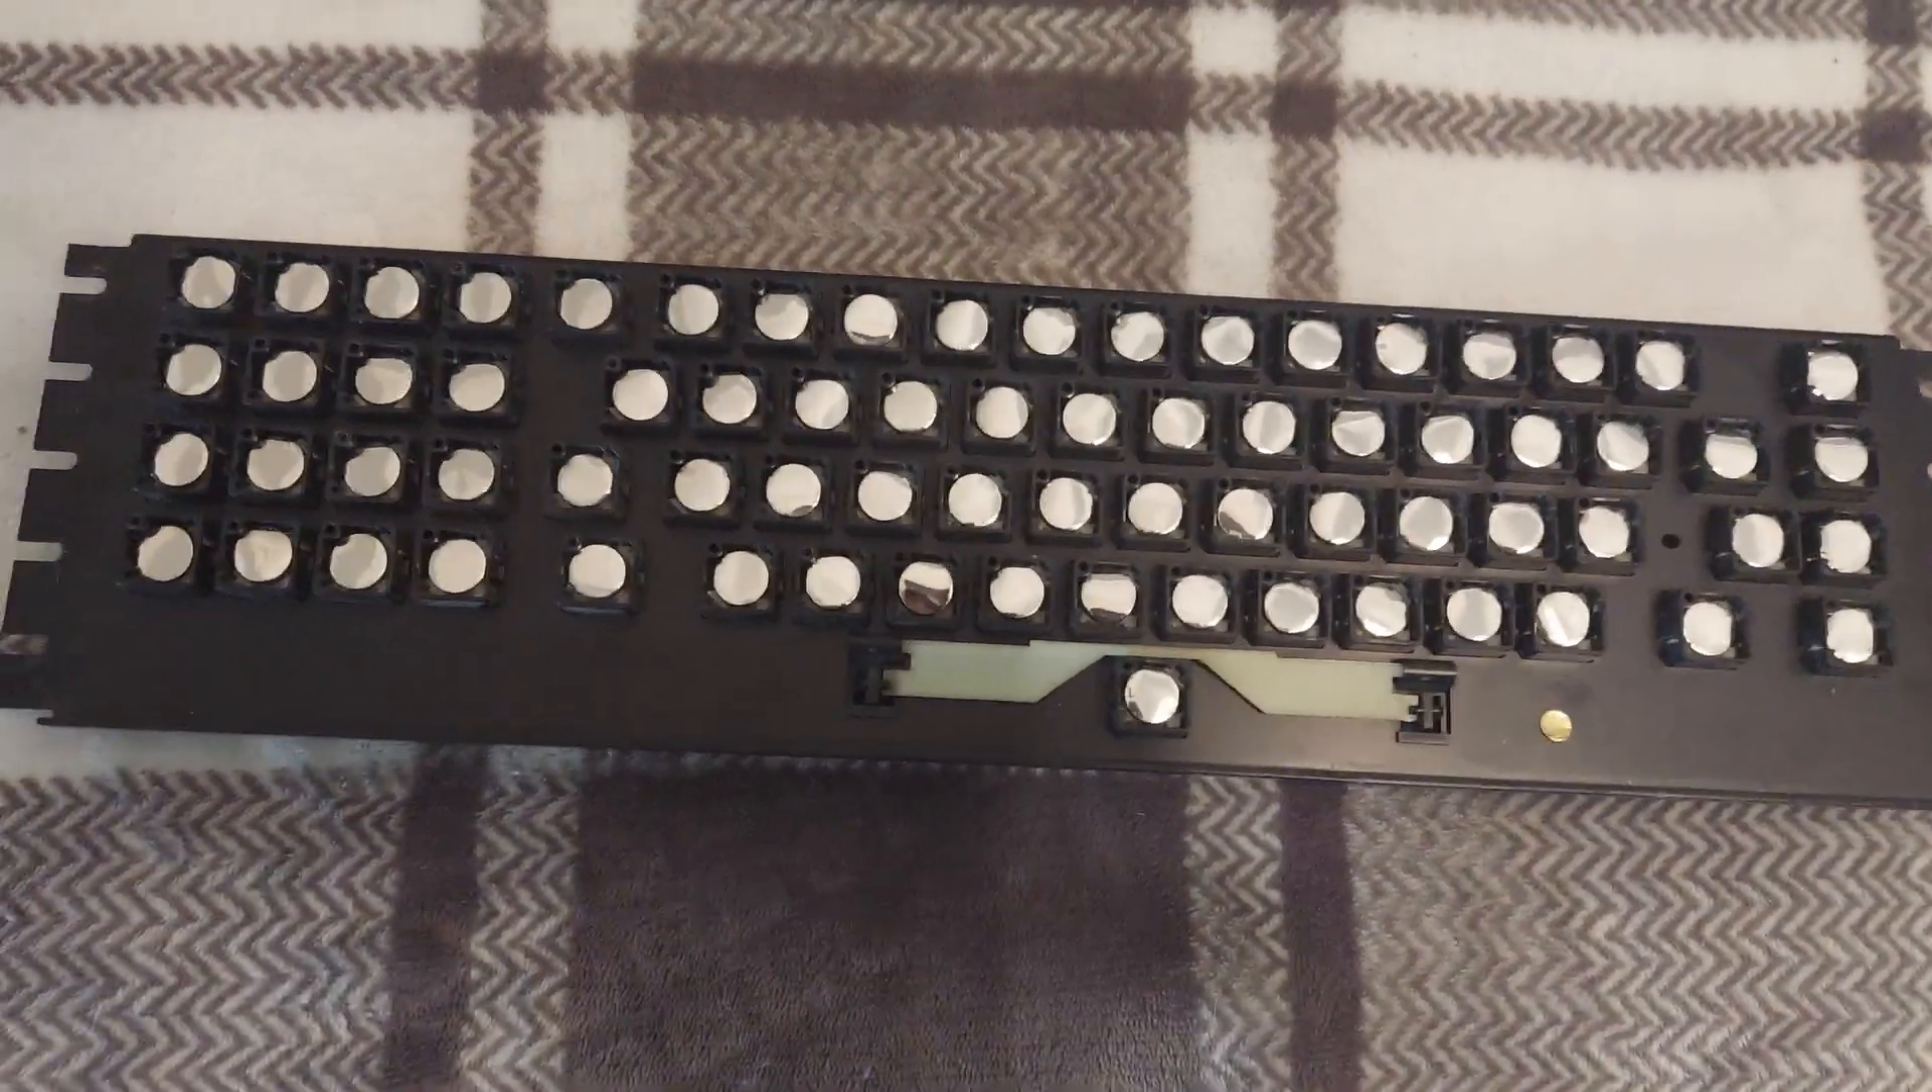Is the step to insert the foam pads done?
Yes.